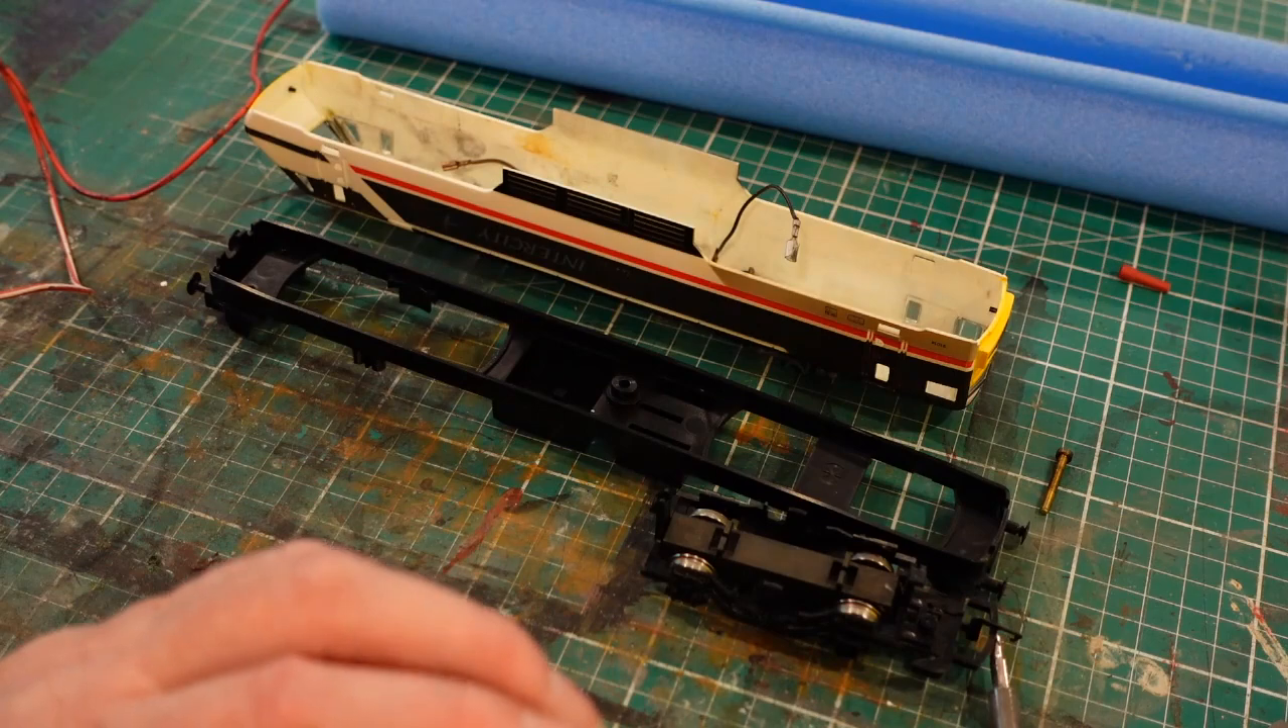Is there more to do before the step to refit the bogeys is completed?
Yes.